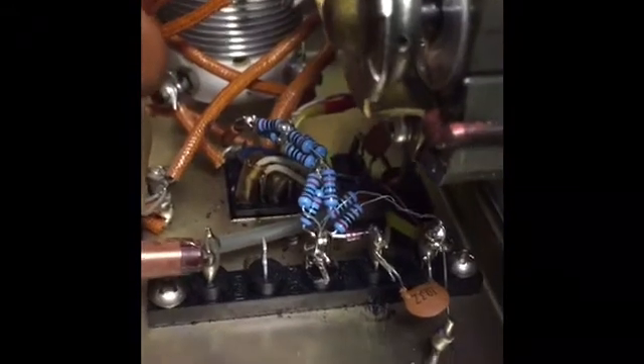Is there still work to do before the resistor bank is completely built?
No.